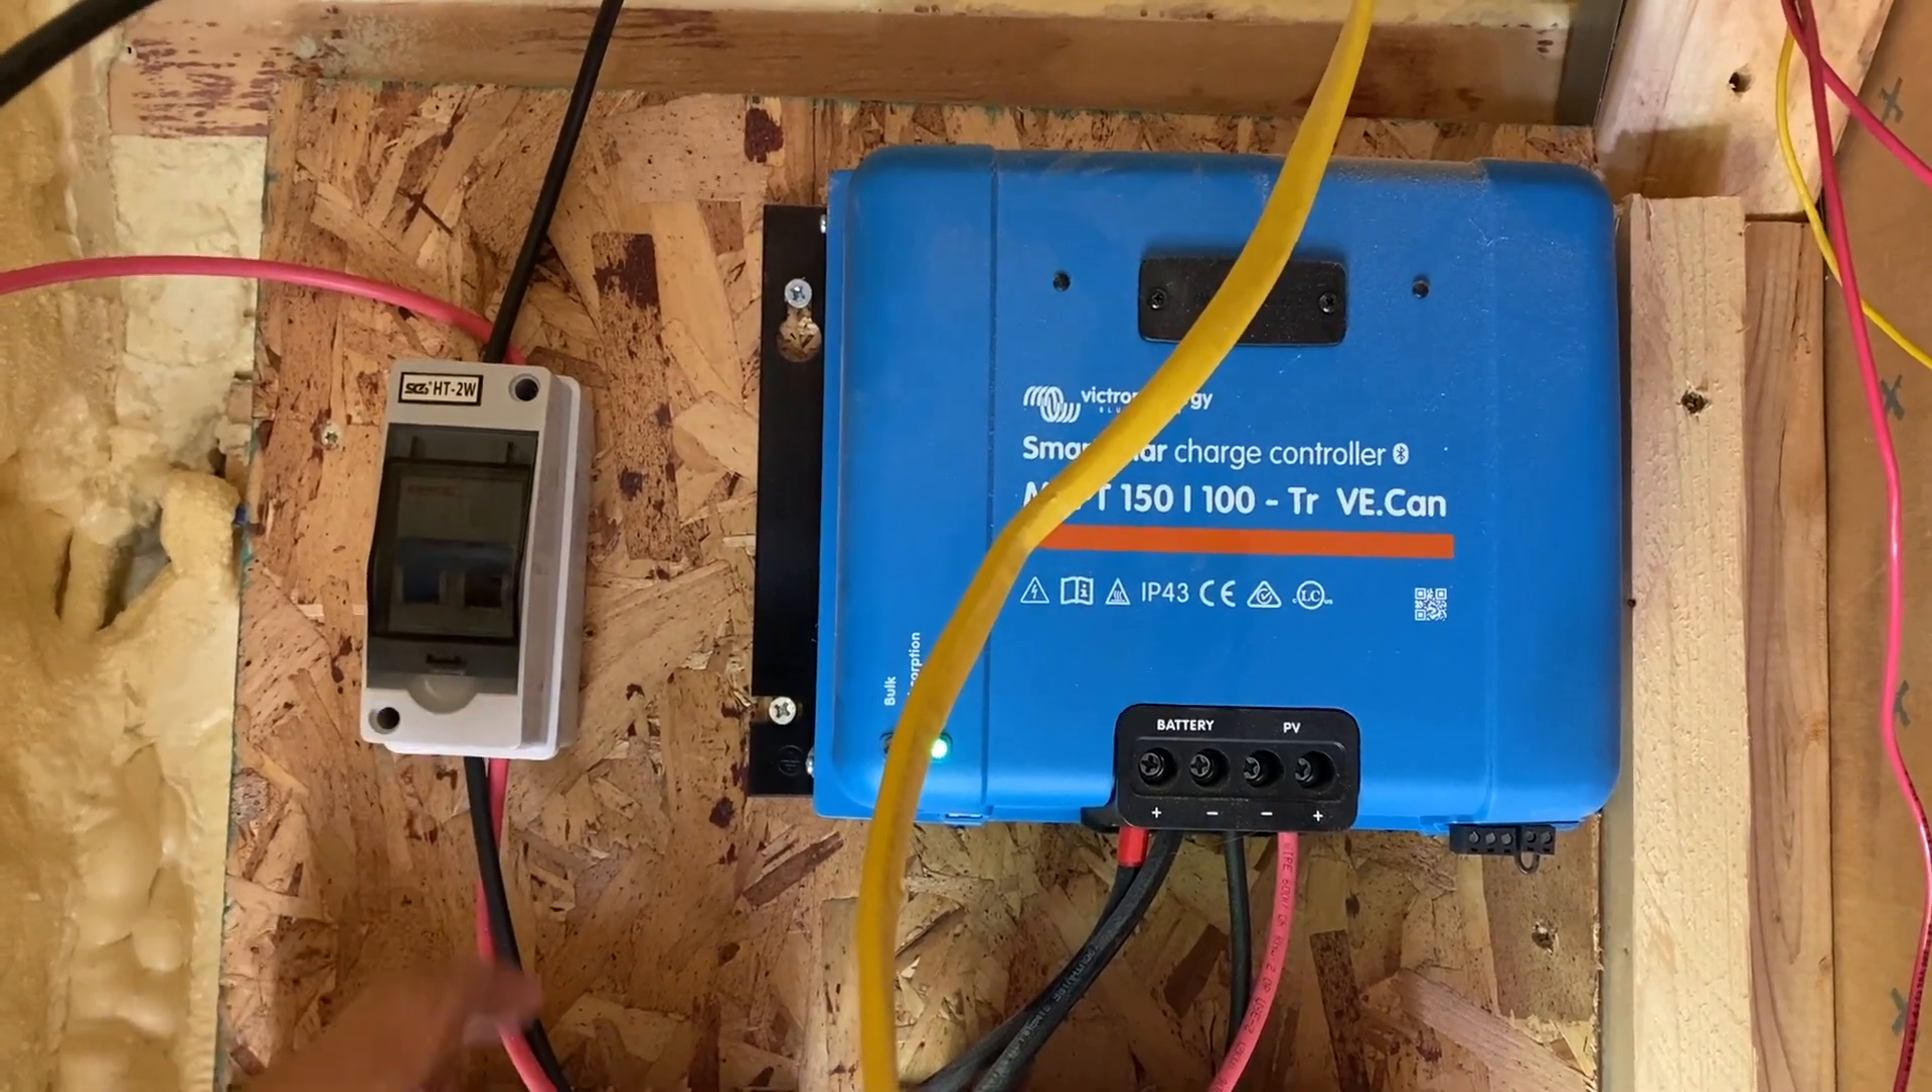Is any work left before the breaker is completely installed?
No.